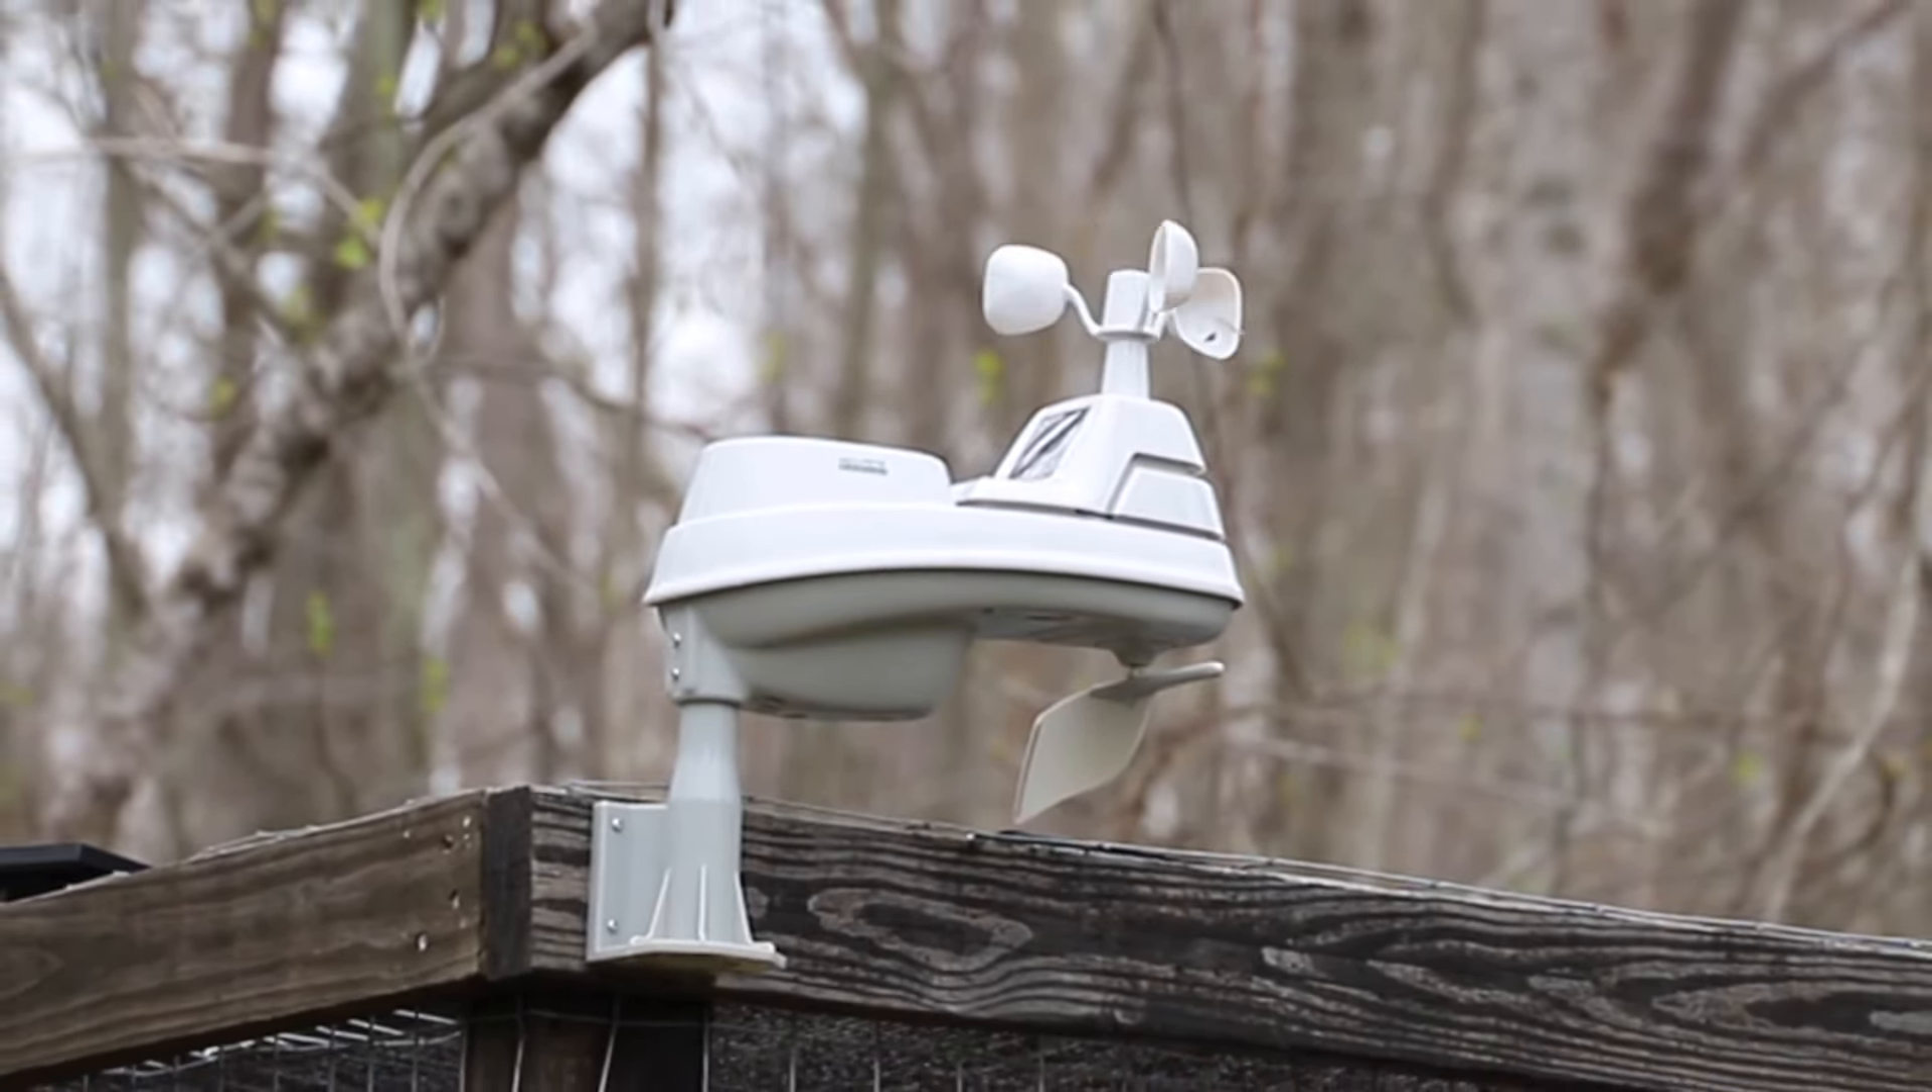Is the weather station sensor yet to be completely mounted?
No.